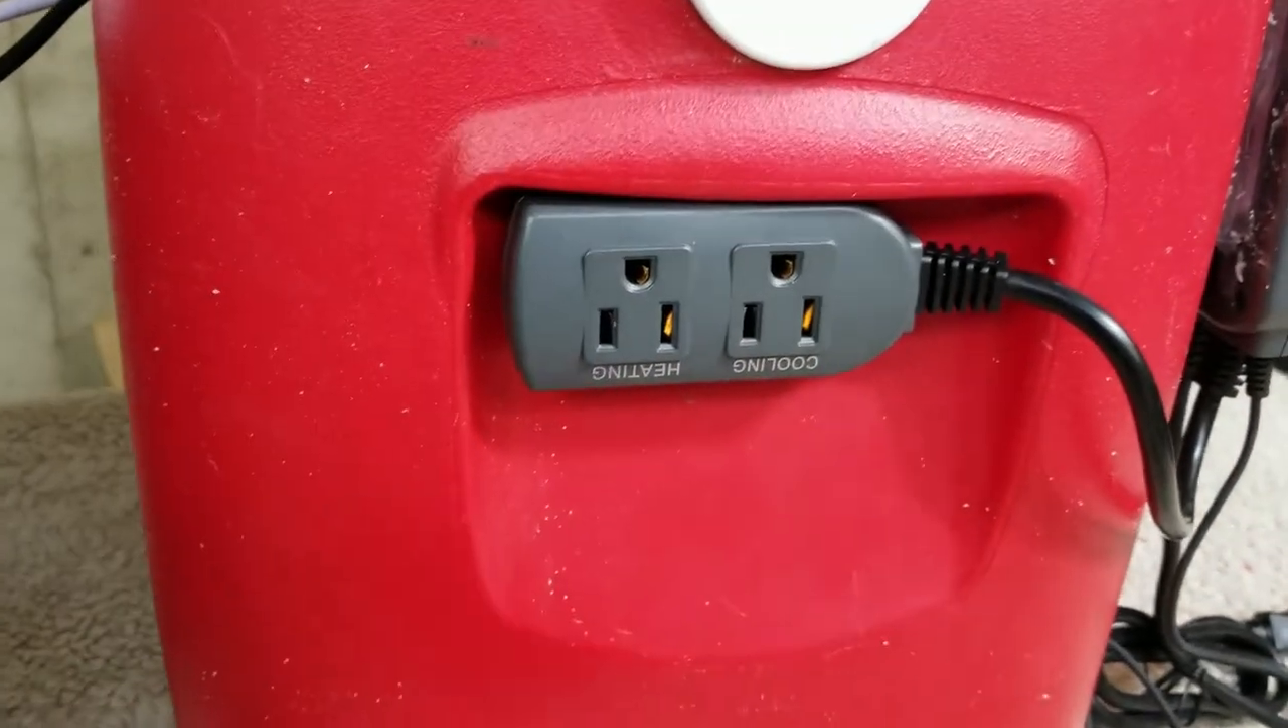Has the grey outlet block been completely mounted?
Yes.